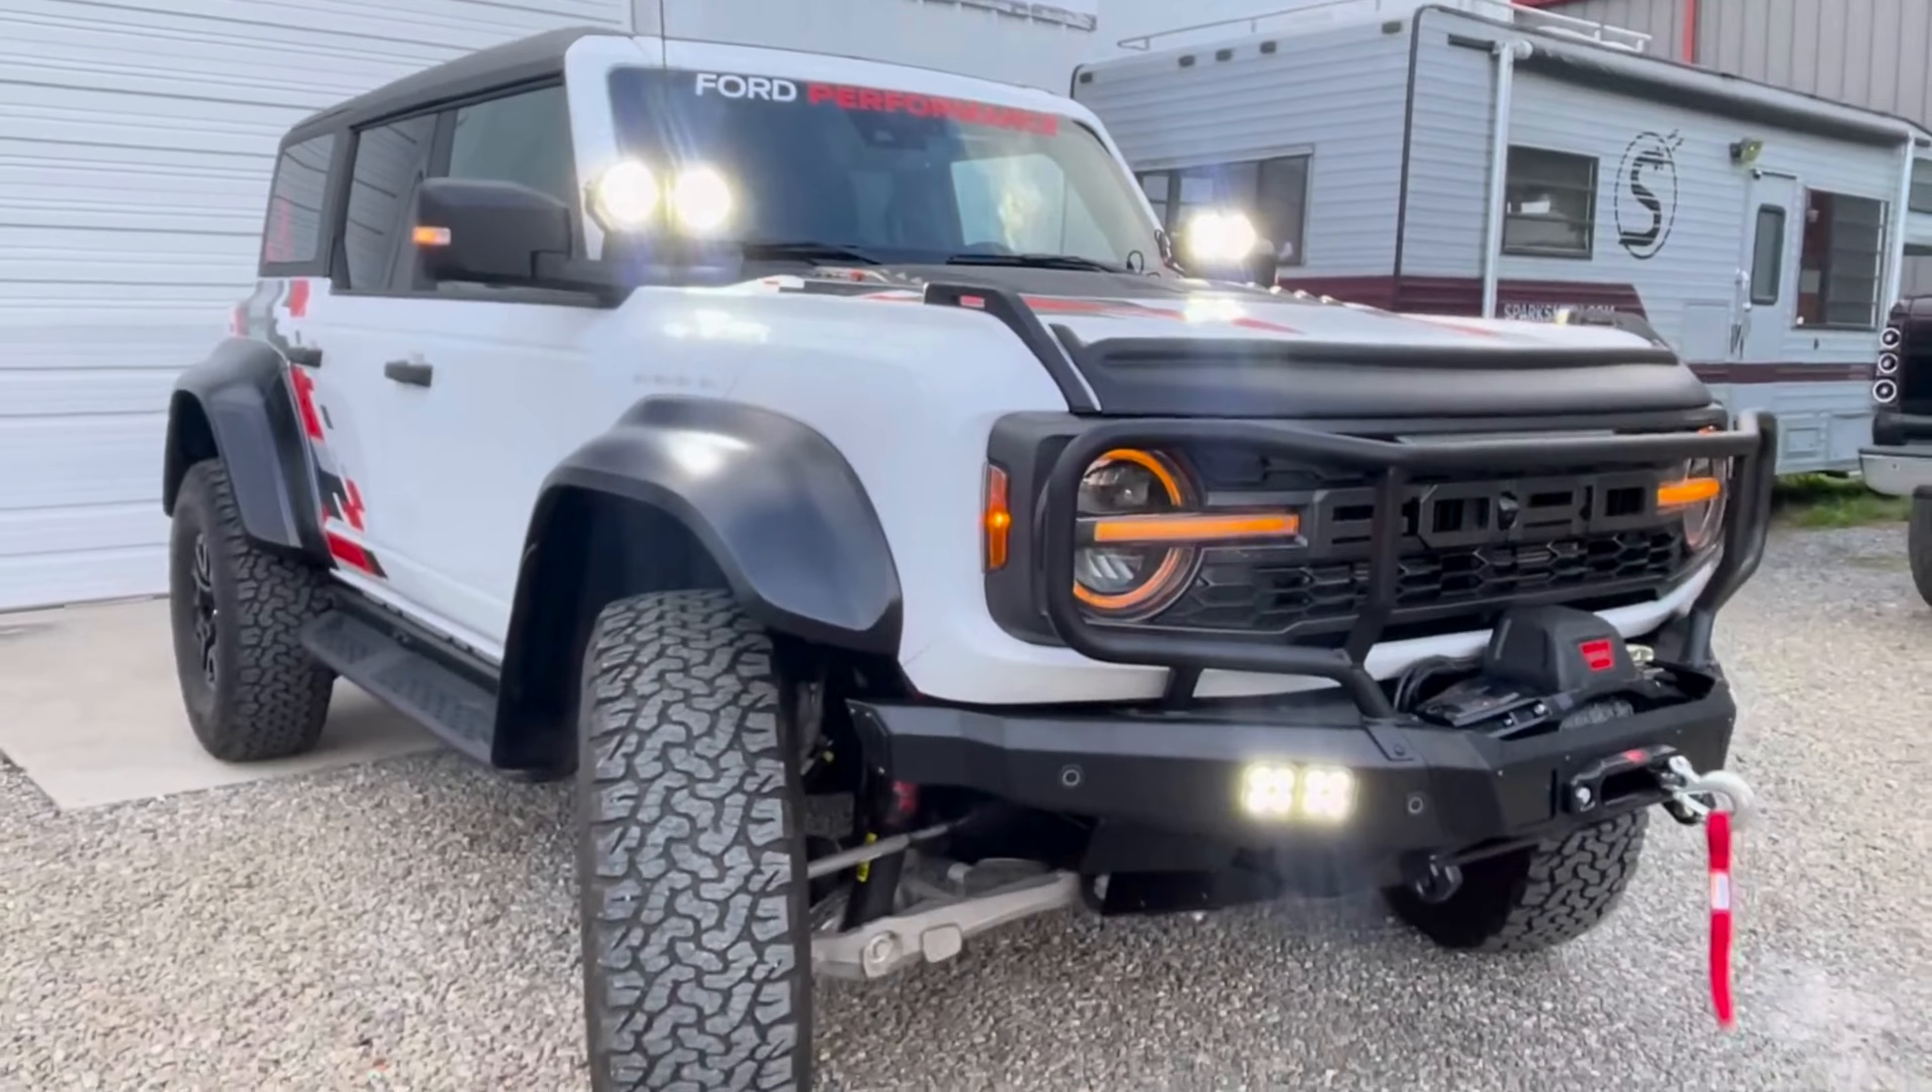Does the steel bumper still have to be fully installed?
No.